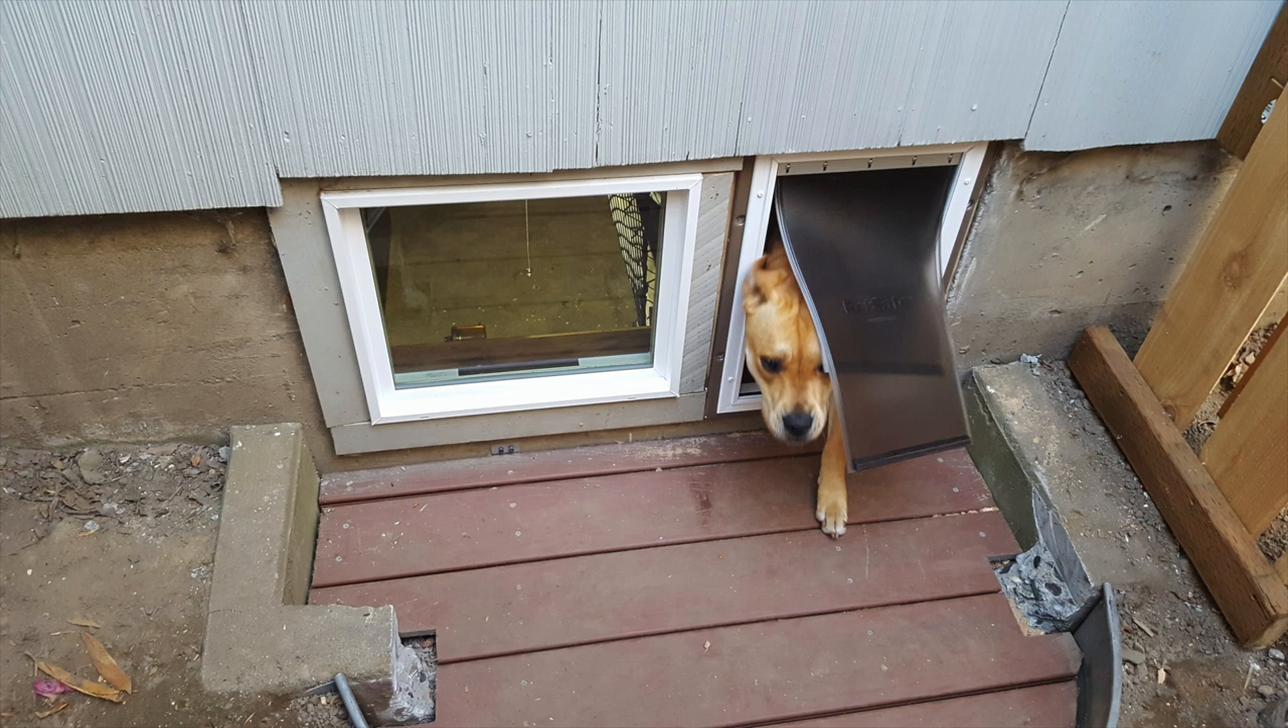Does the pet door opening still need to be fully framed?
No.